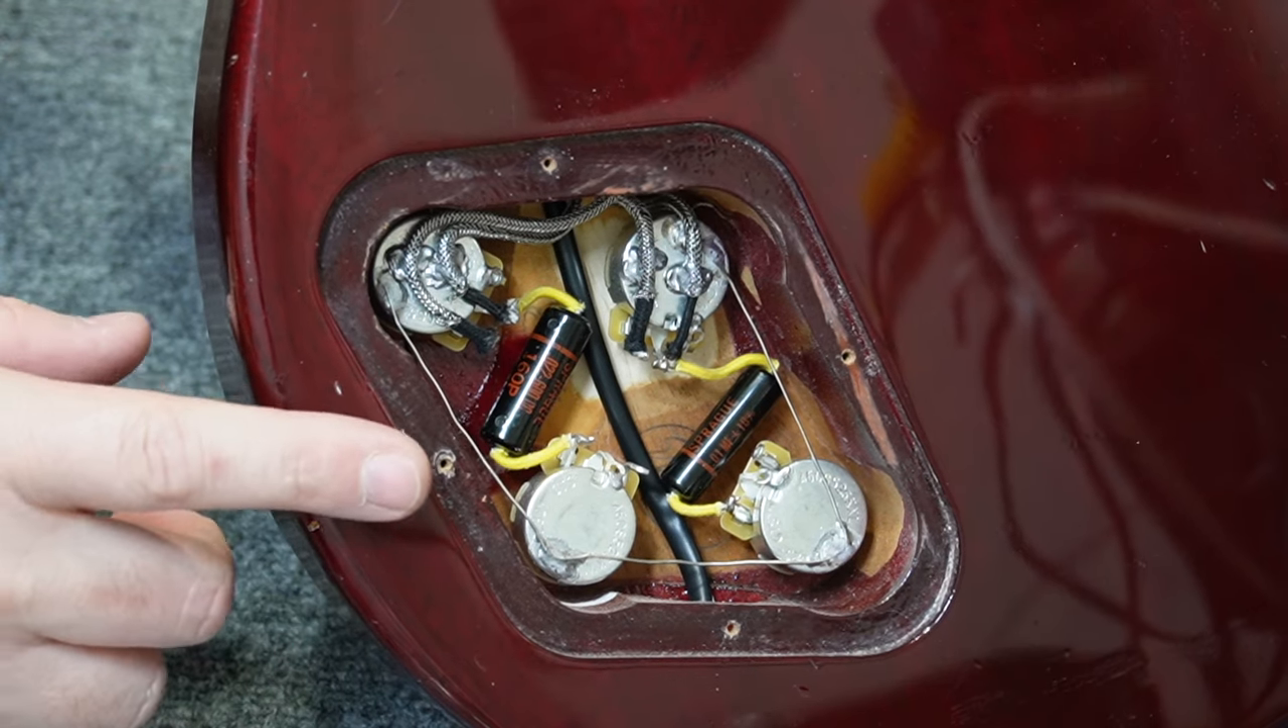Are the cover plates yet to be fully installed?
Yes.